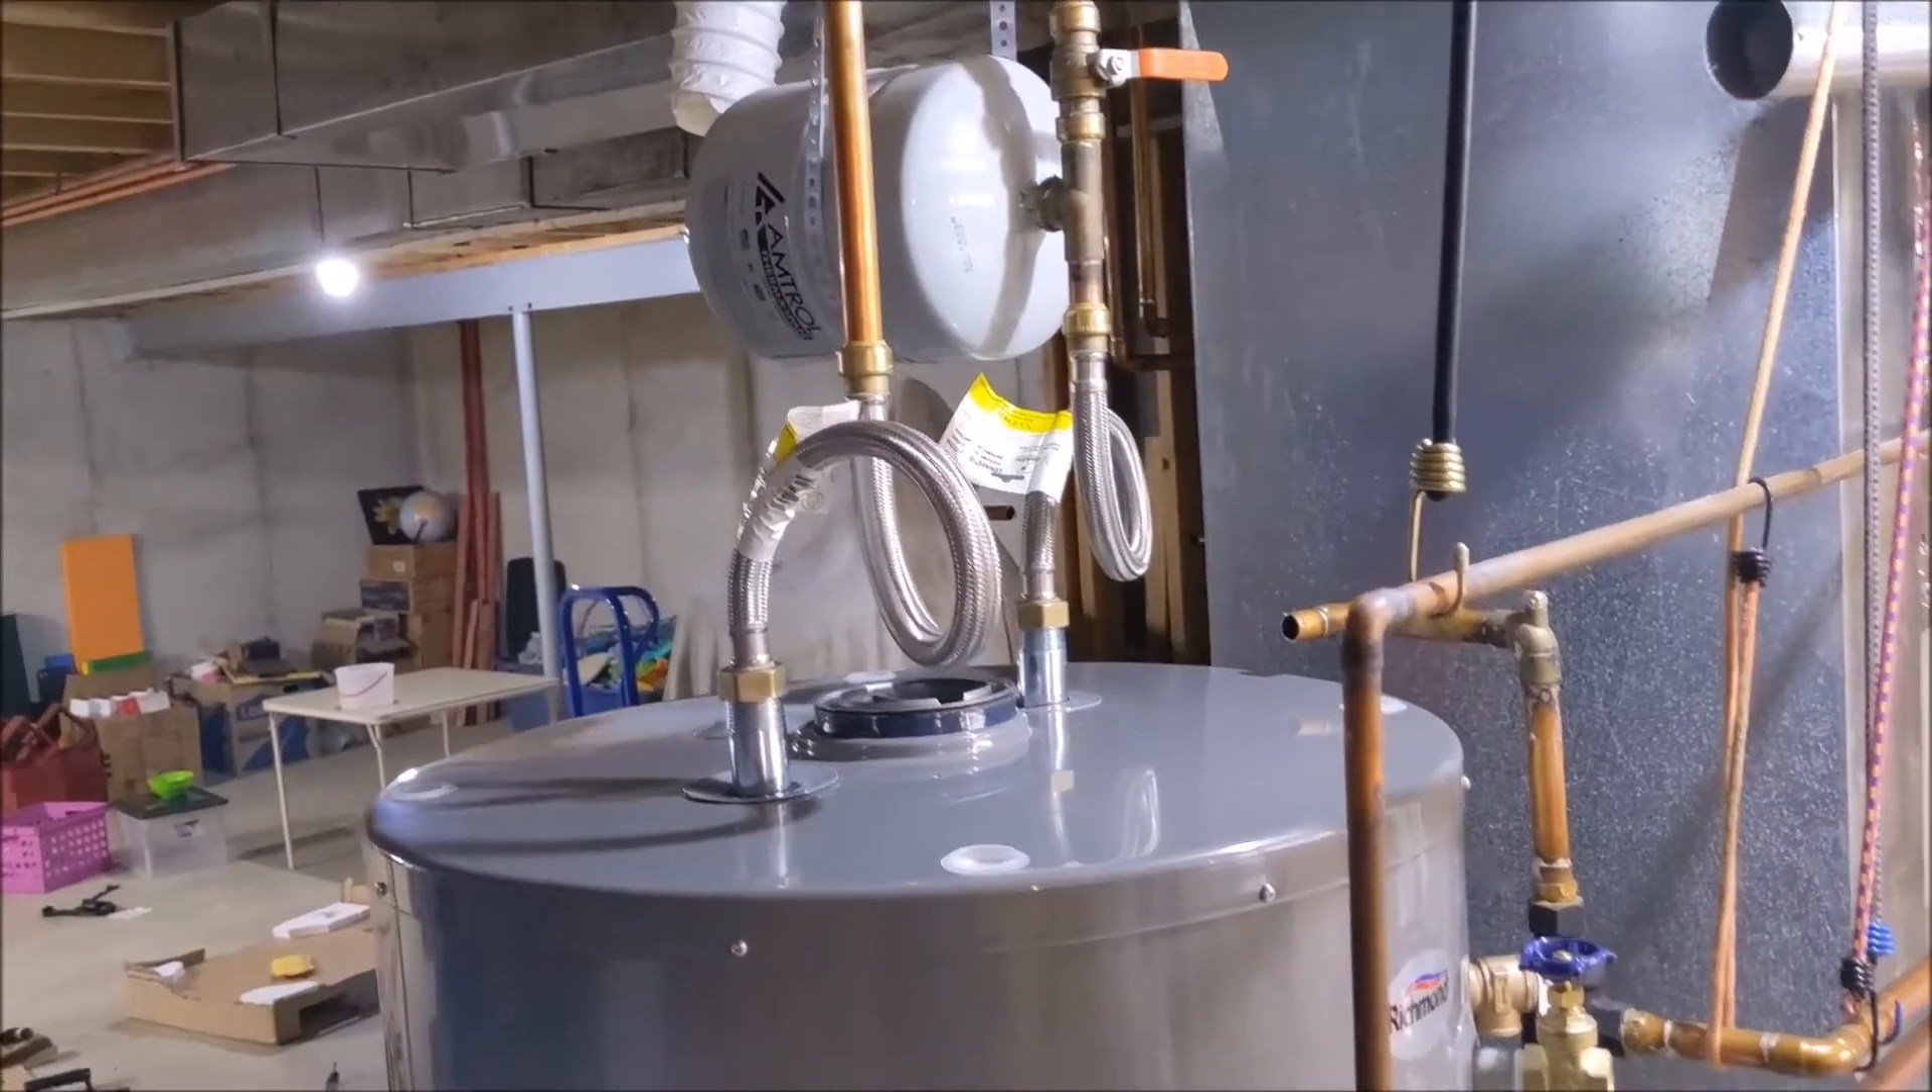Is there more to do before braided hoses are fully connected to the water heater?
No.